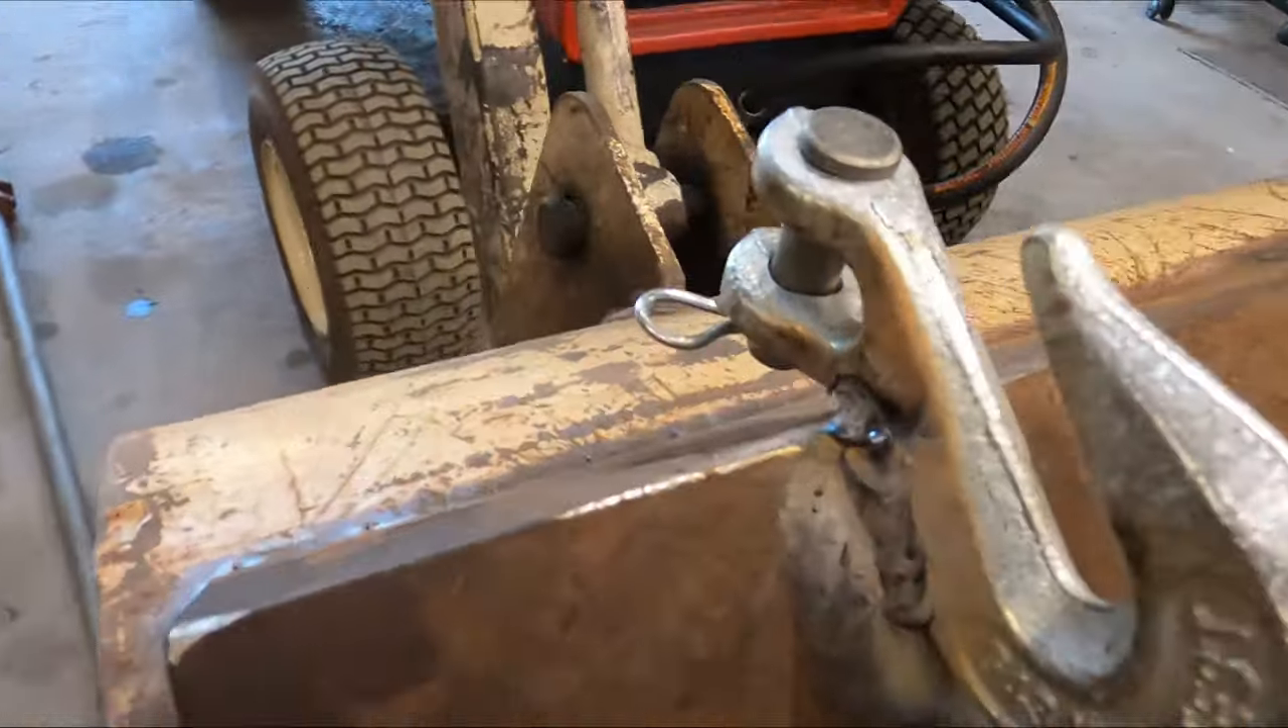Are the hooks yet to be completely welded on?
No.